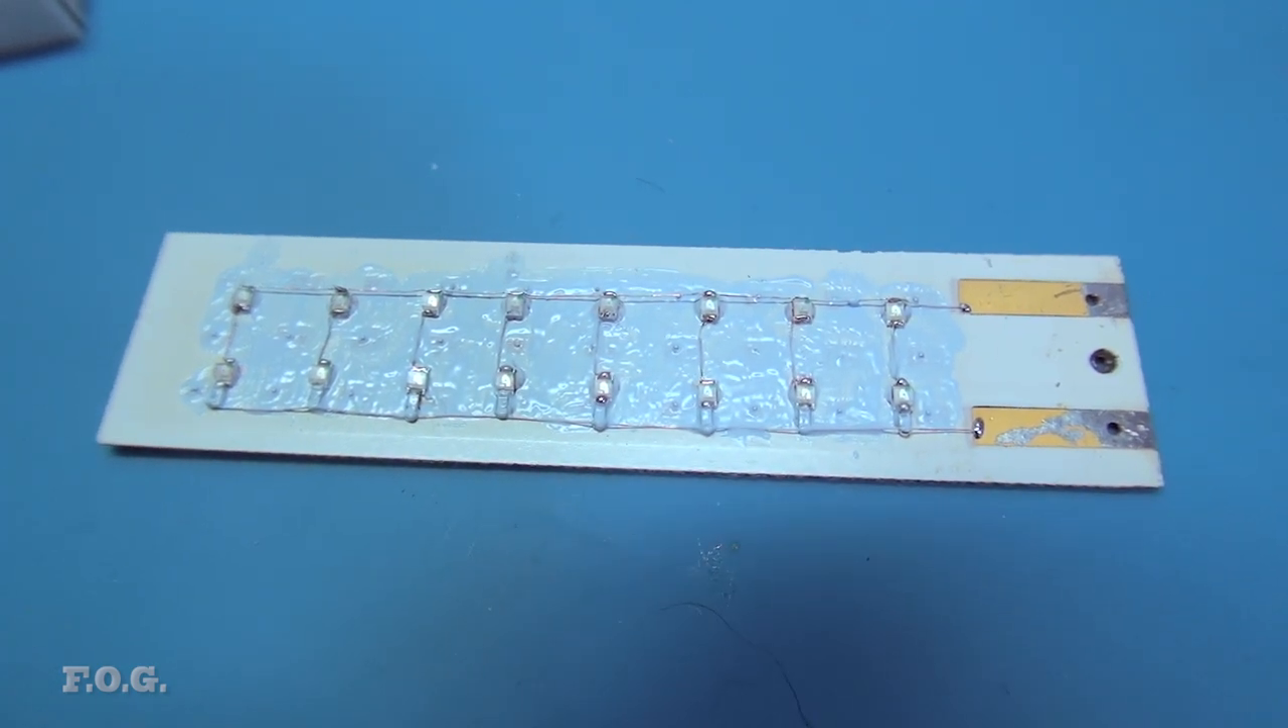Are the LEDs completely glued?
Yes.